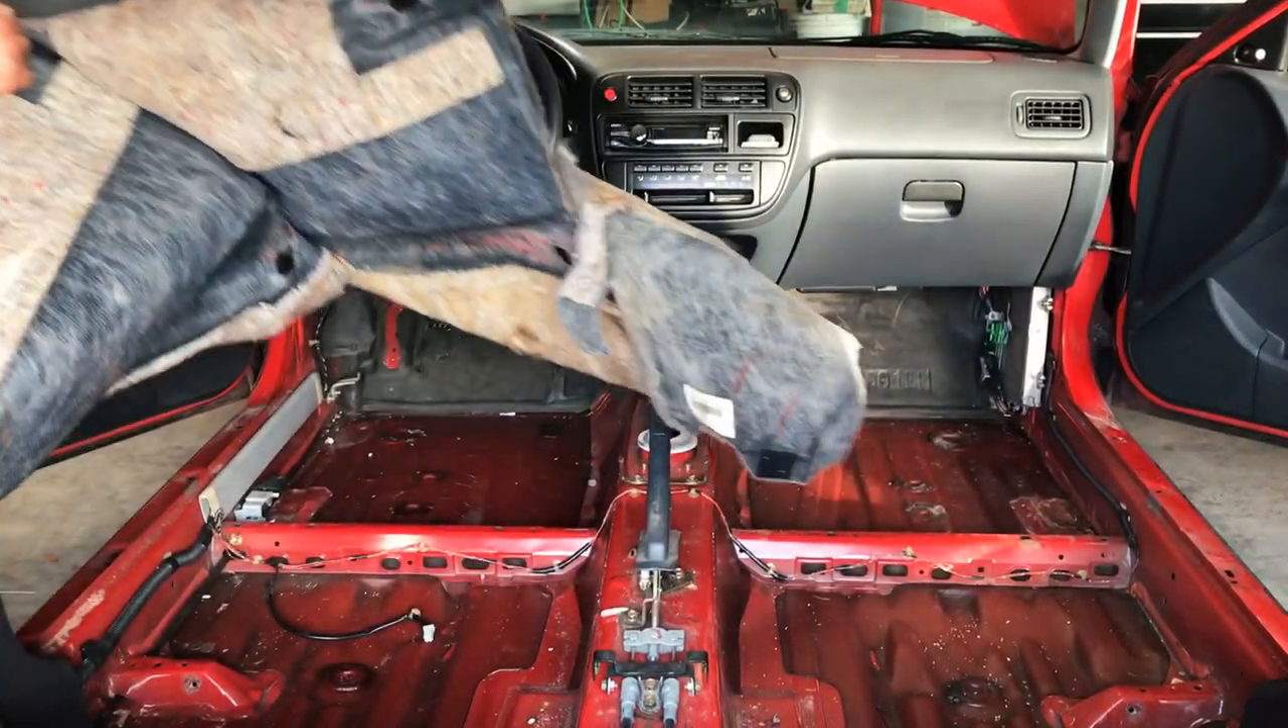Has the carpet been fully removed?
No.